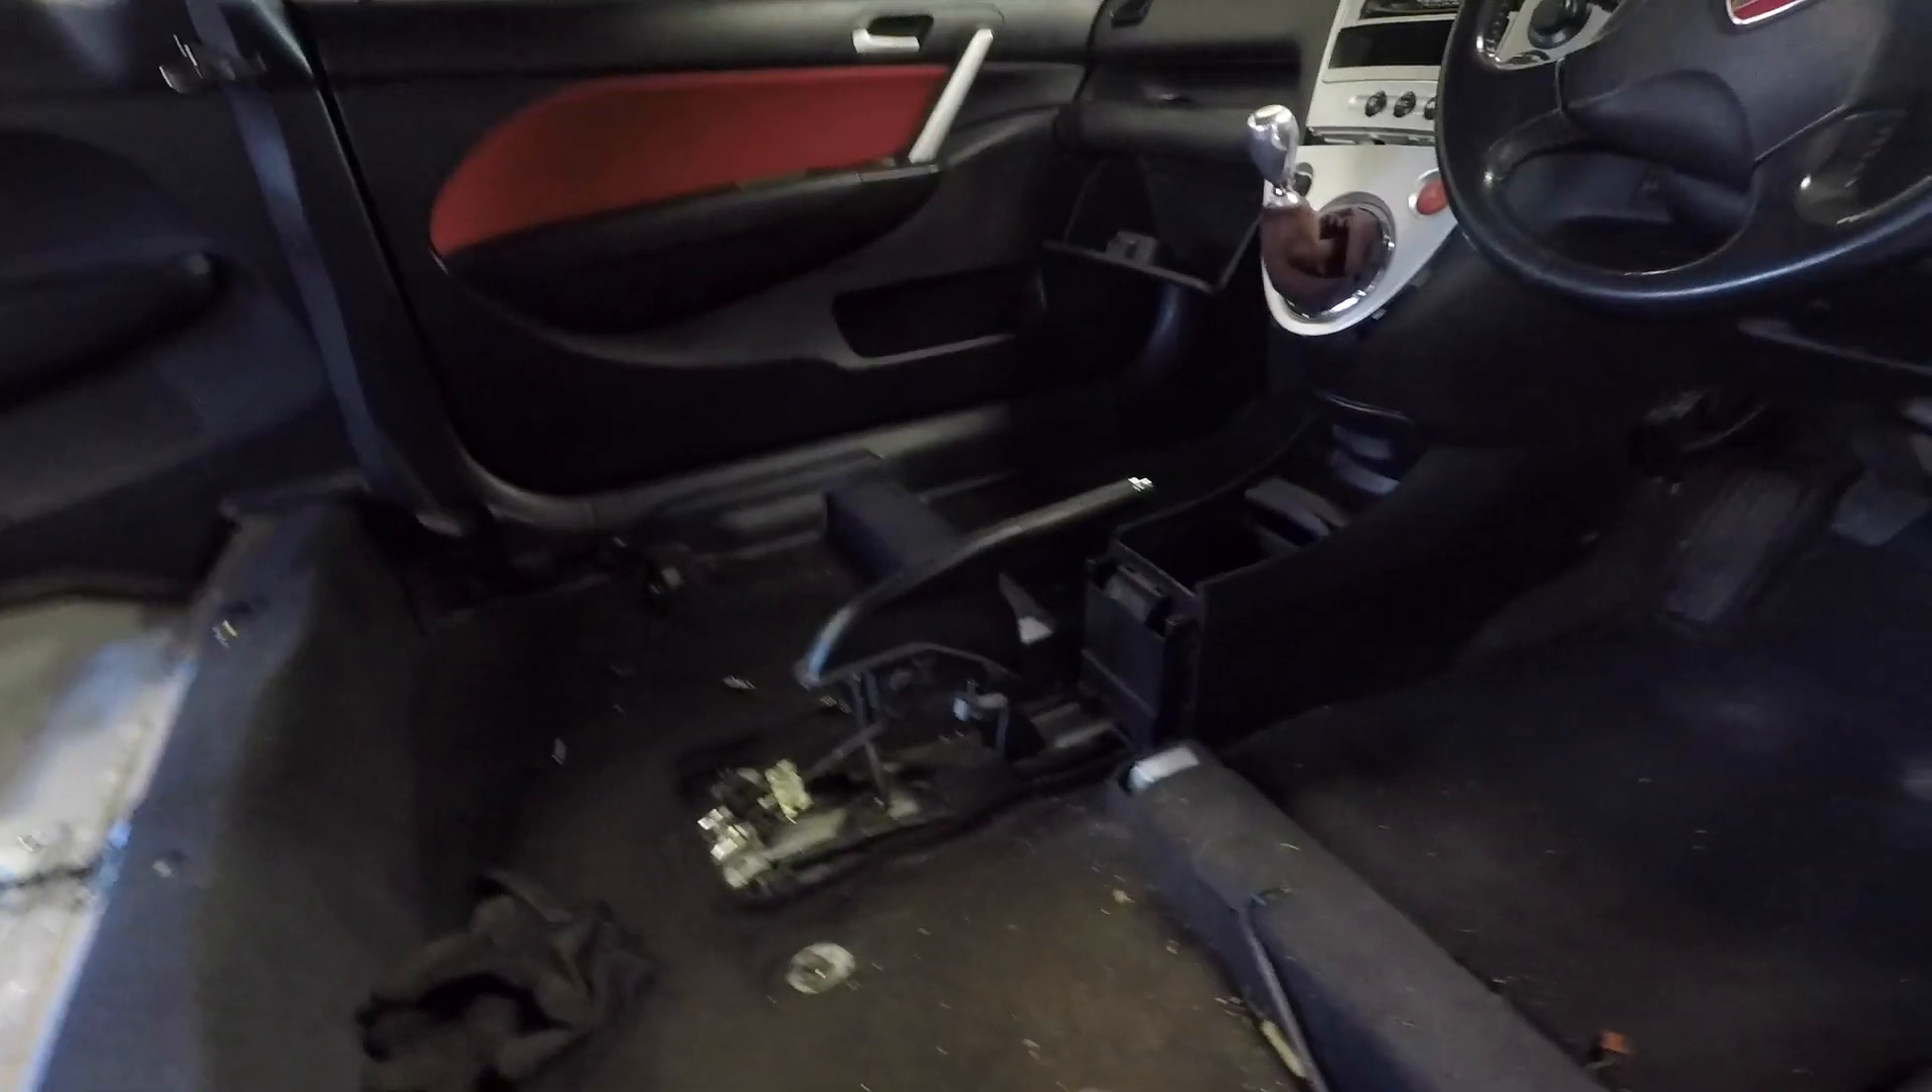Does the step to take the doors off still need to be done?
Yes.